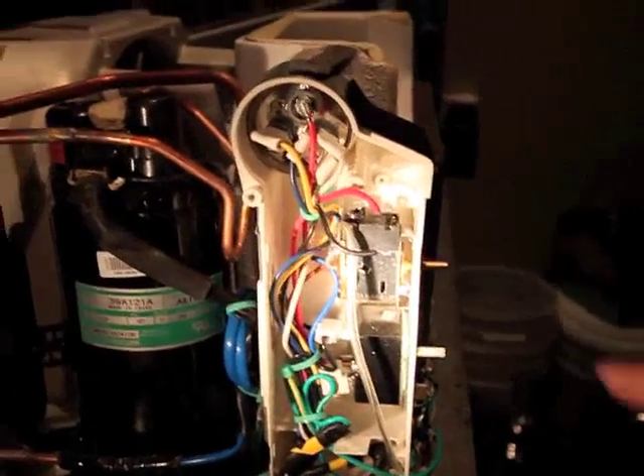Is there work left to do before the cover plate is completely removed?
No.